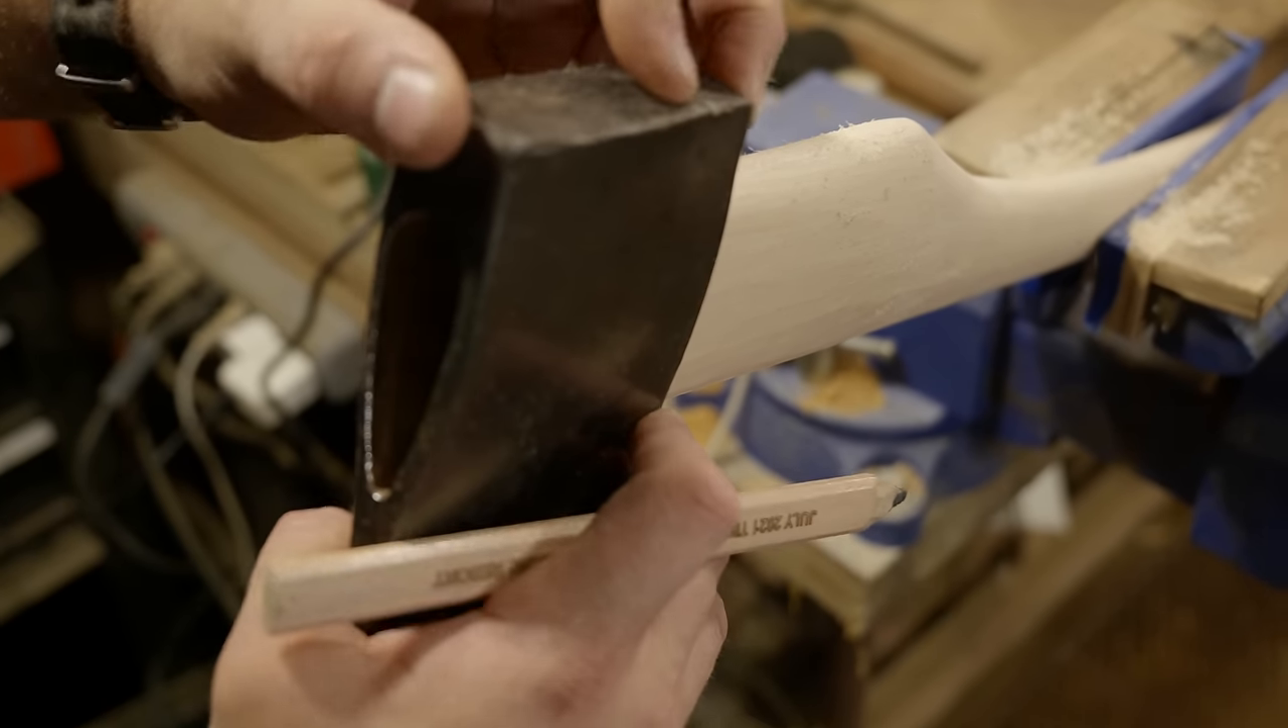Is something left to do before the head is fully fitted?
Yes.